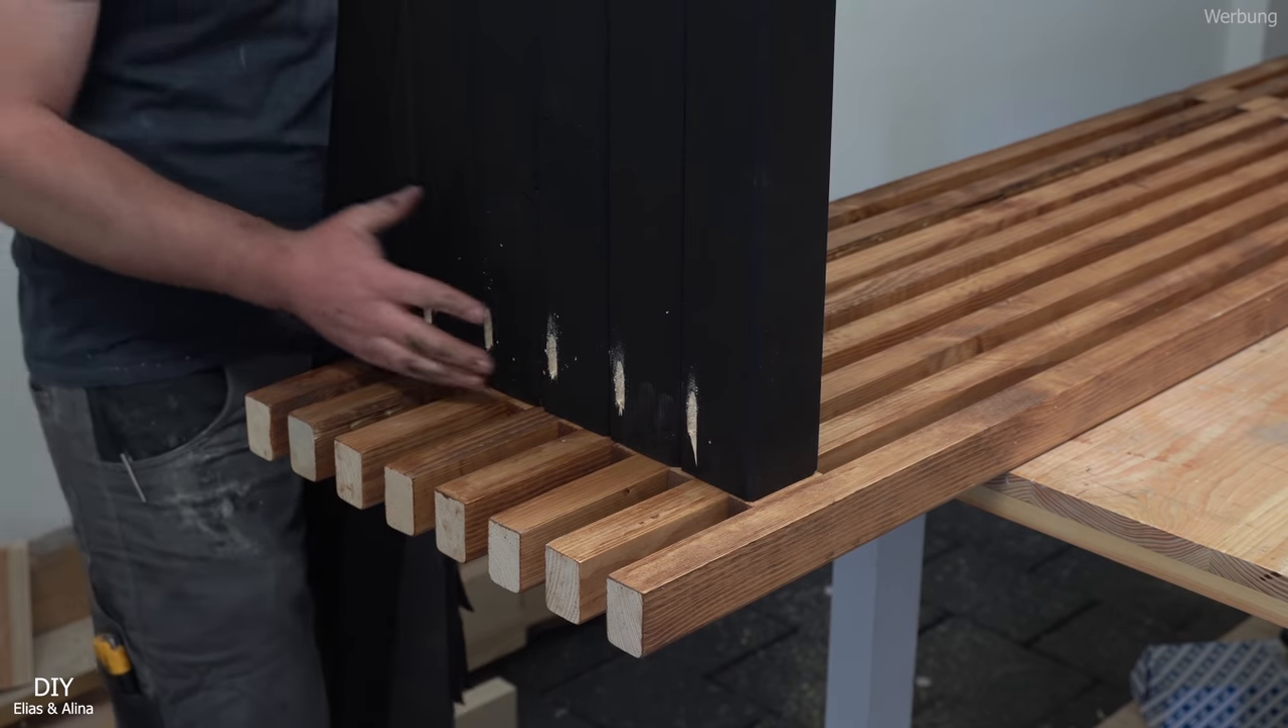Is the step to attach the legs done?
No.